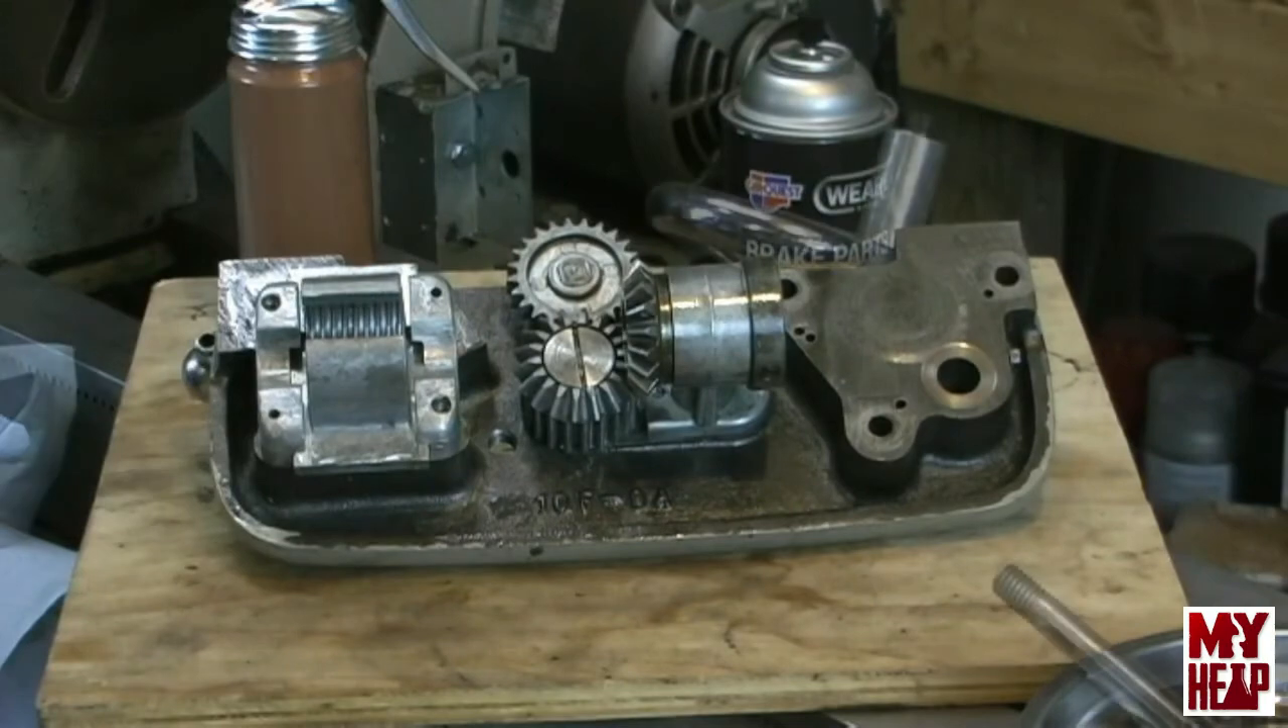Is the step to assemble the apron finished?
No.